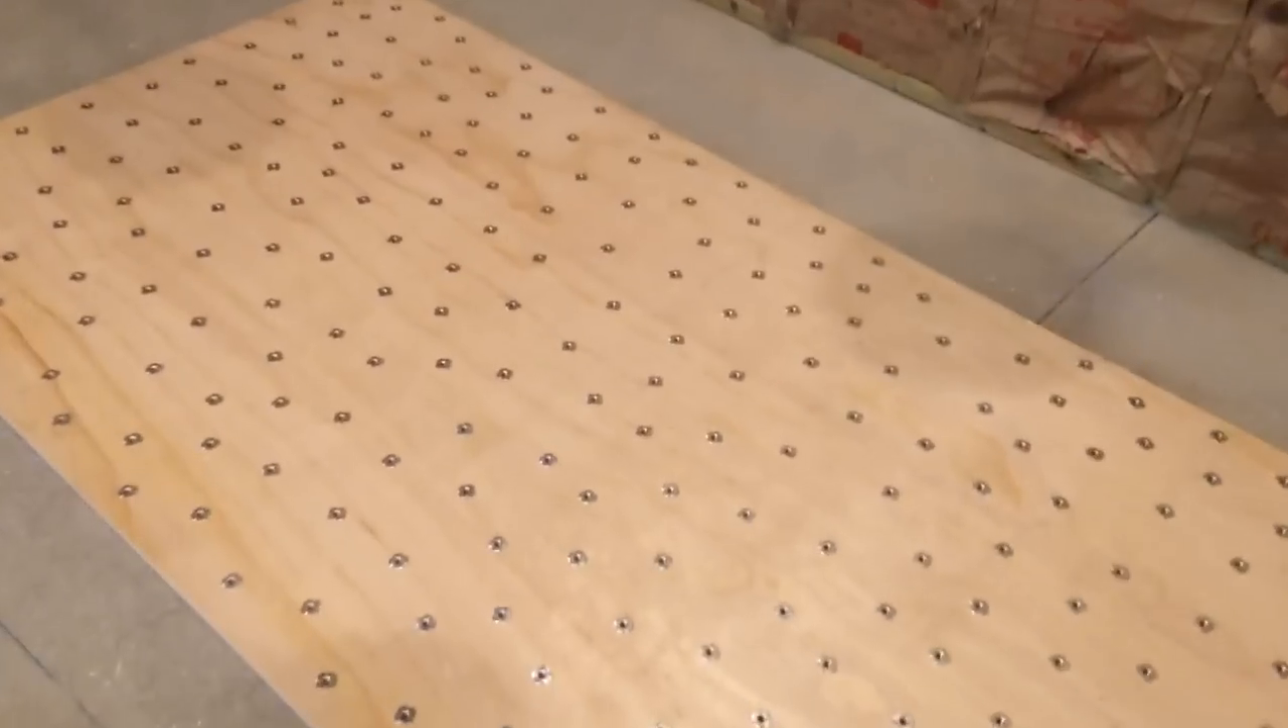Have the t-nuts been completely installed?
Yes.